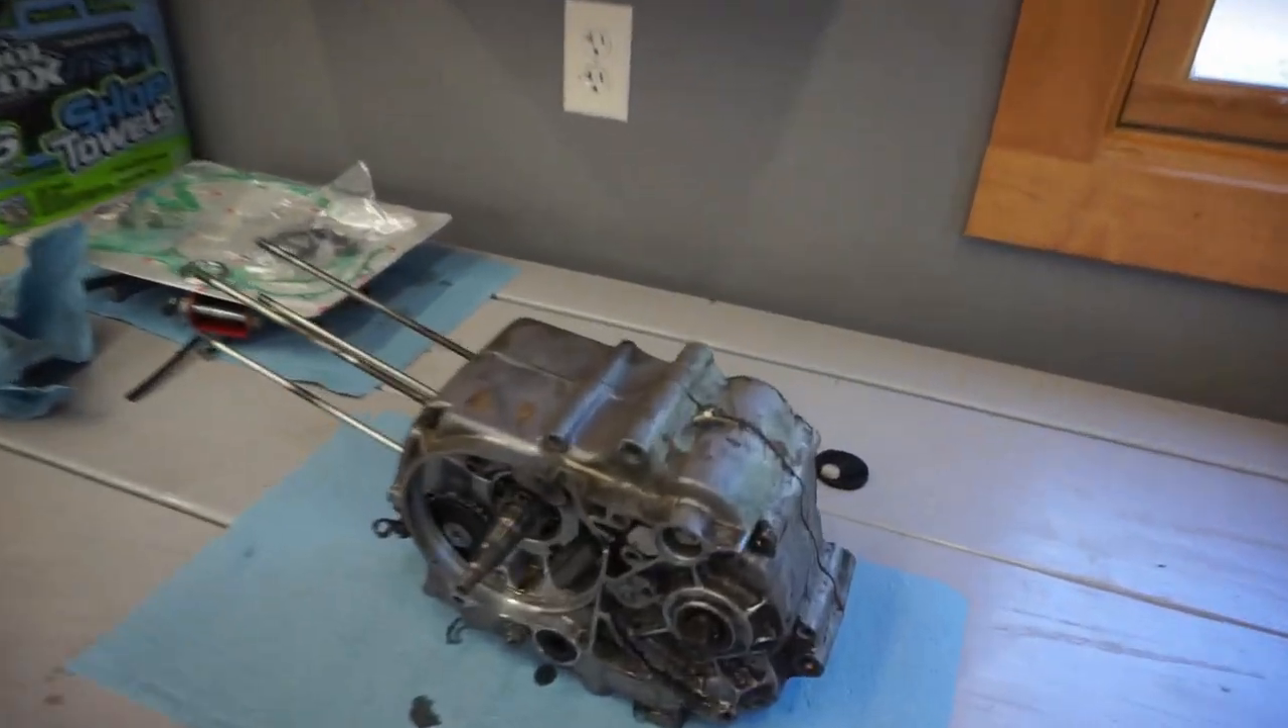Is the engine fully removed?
Yes.